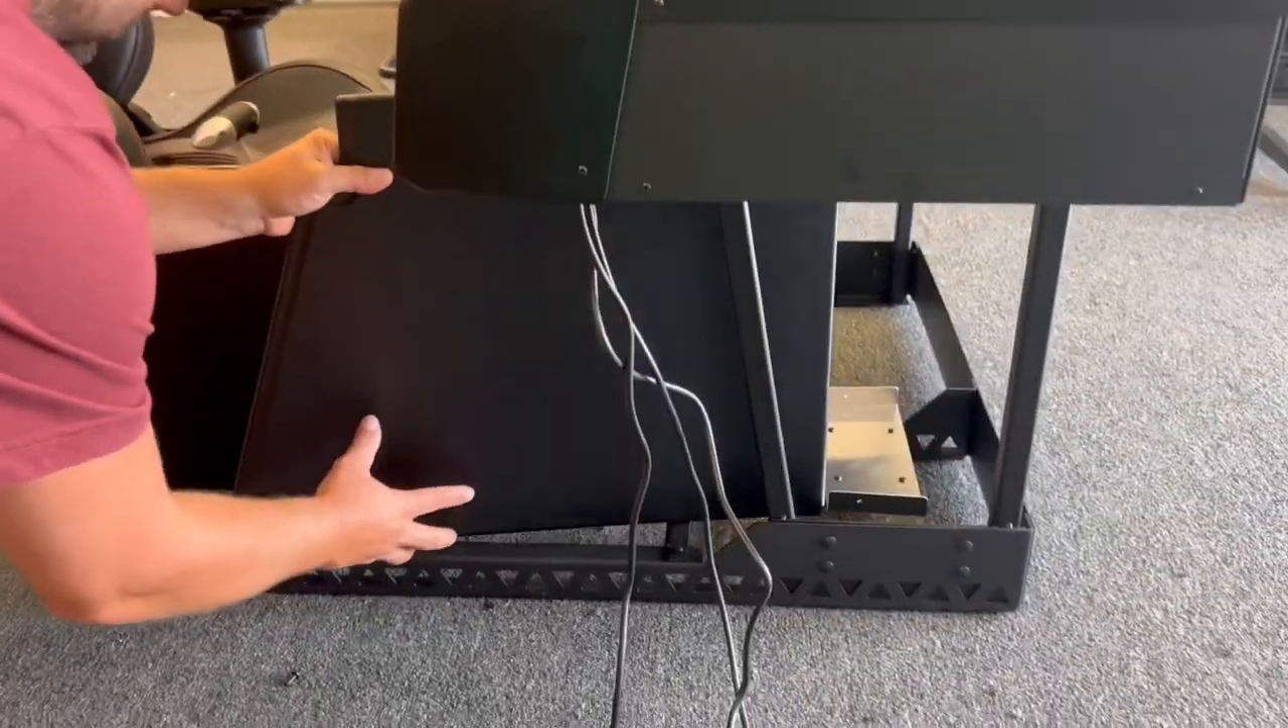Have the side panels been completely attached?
No.